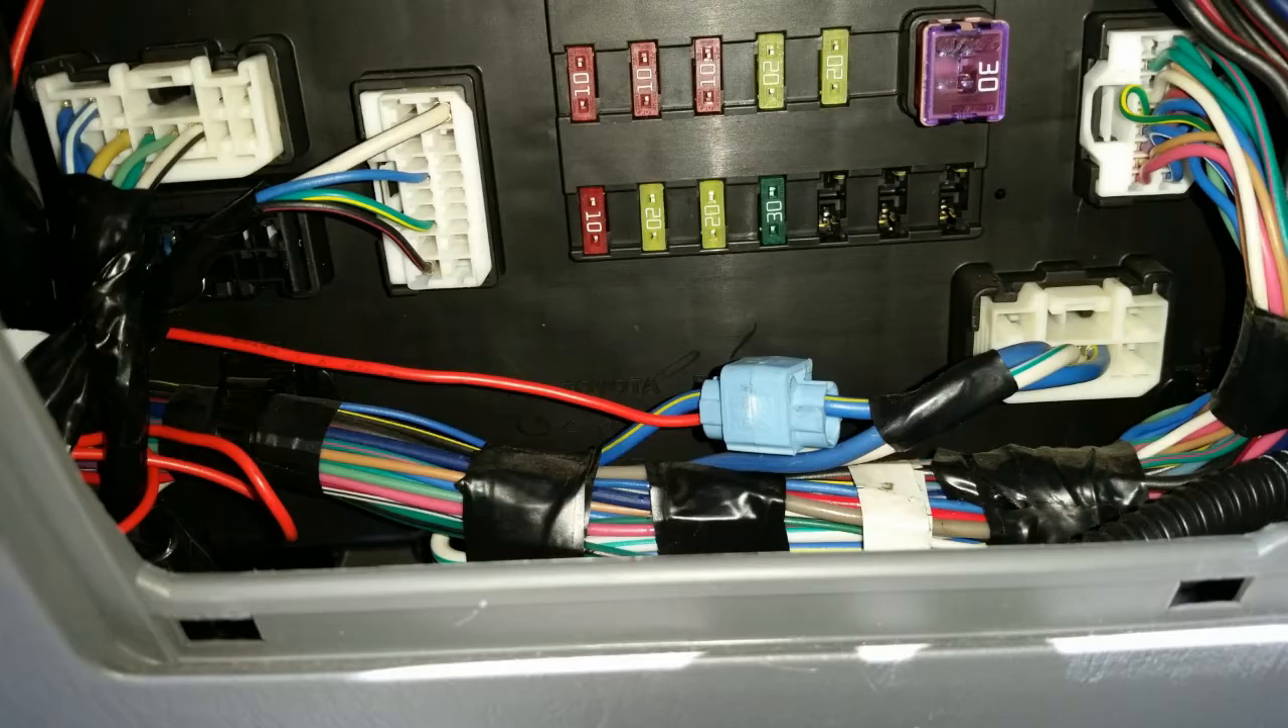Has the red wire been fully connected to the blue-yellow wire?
Yes.